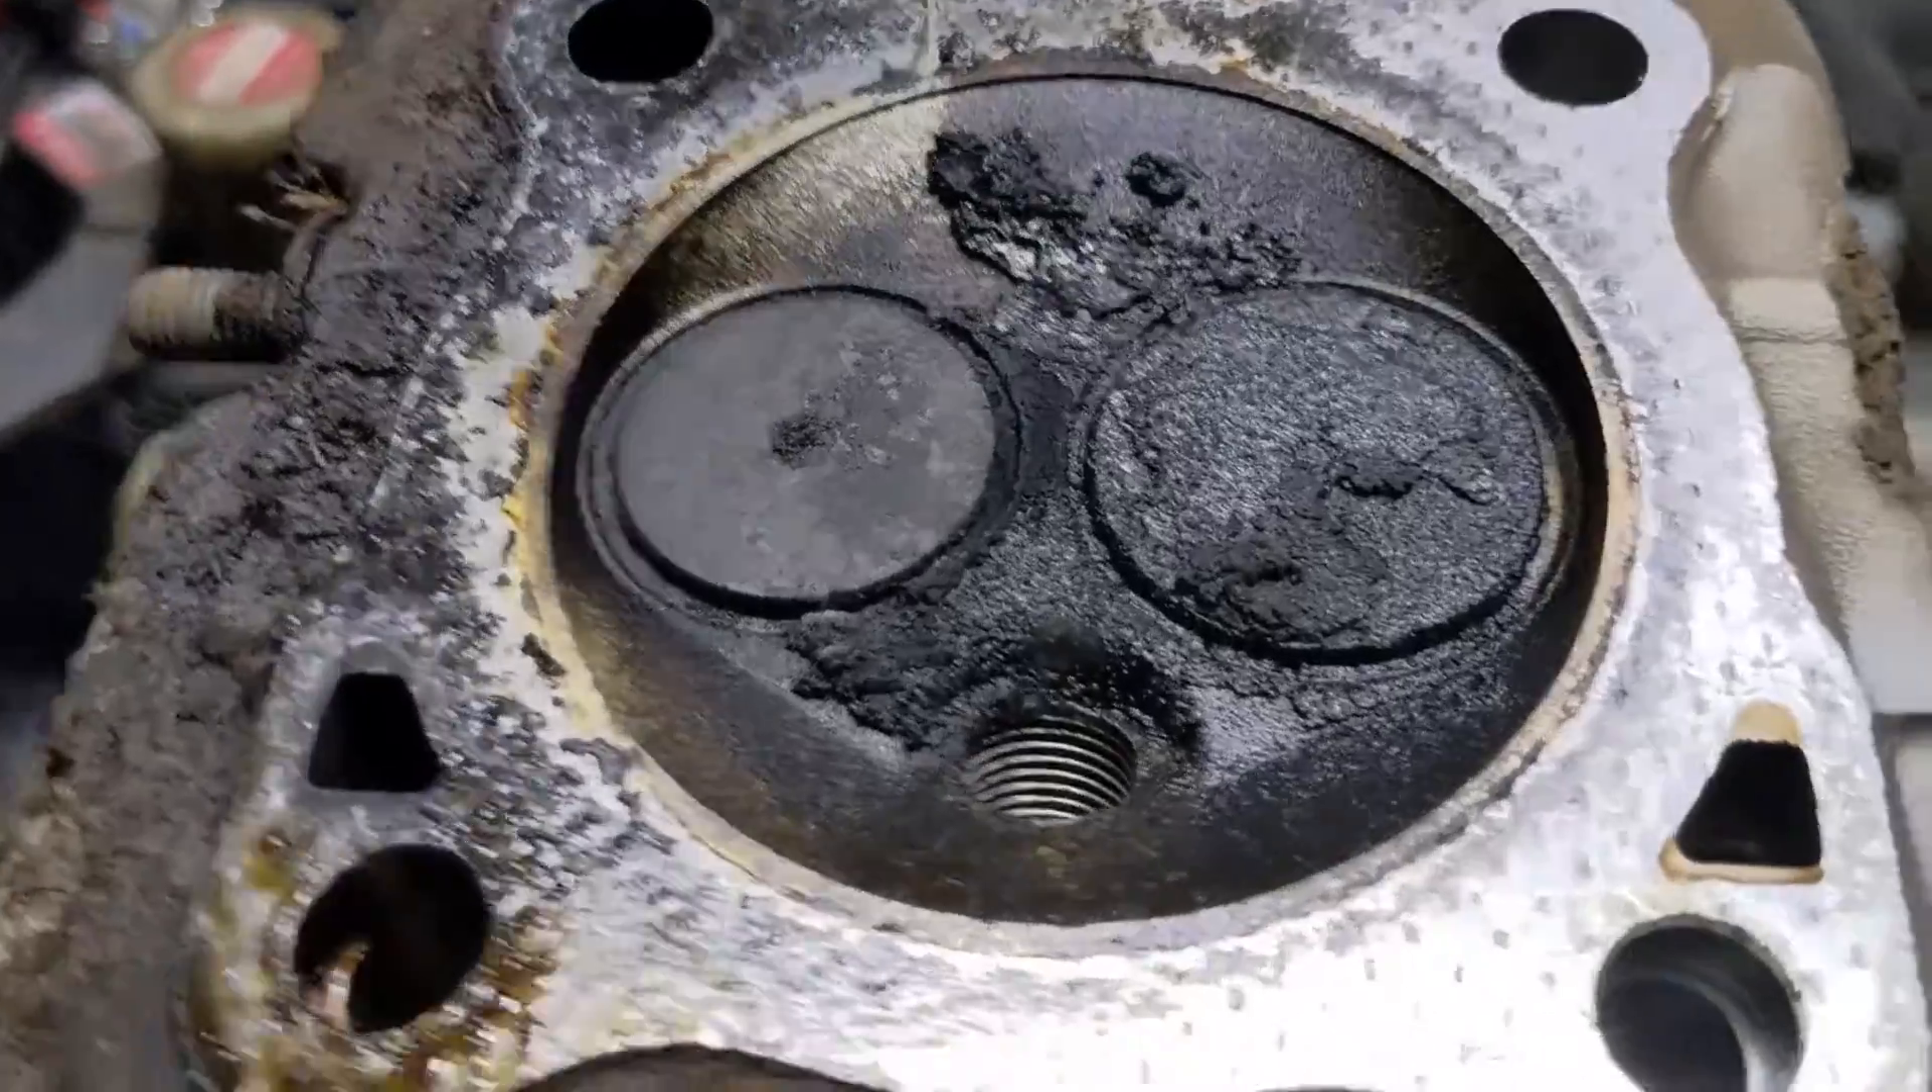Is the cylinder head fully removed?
Yes.